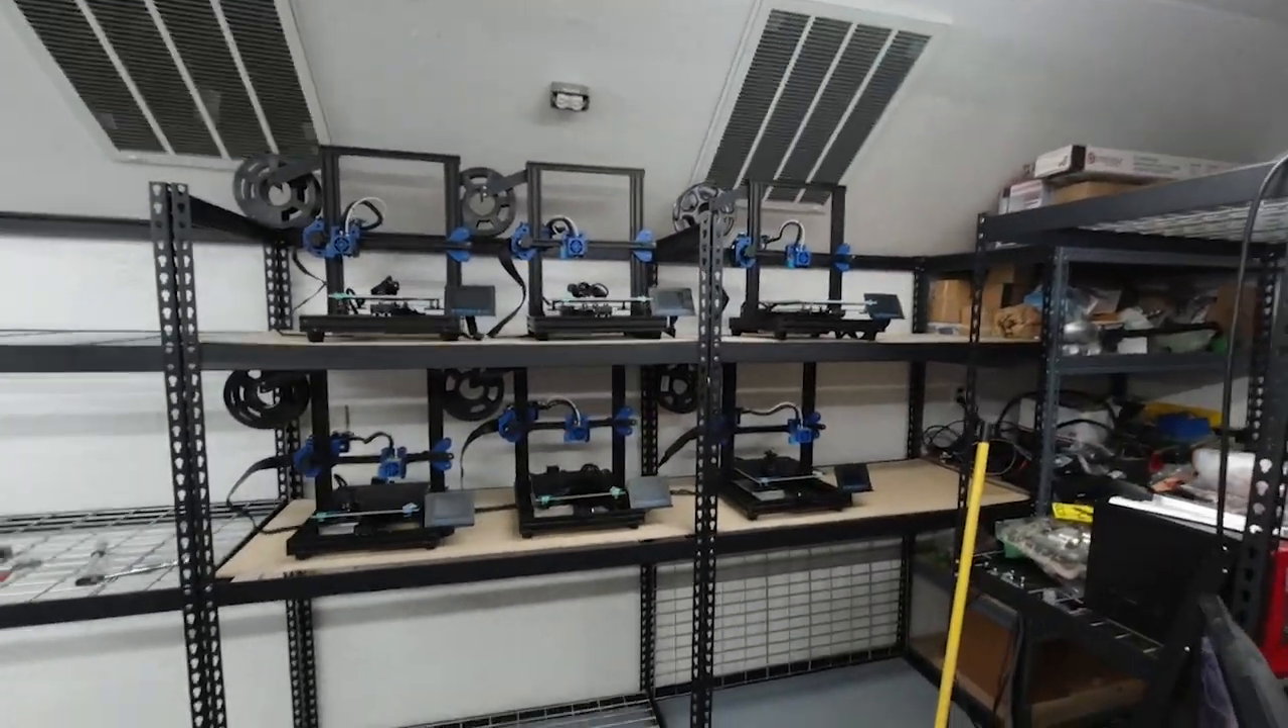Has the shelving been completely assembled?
Yes.